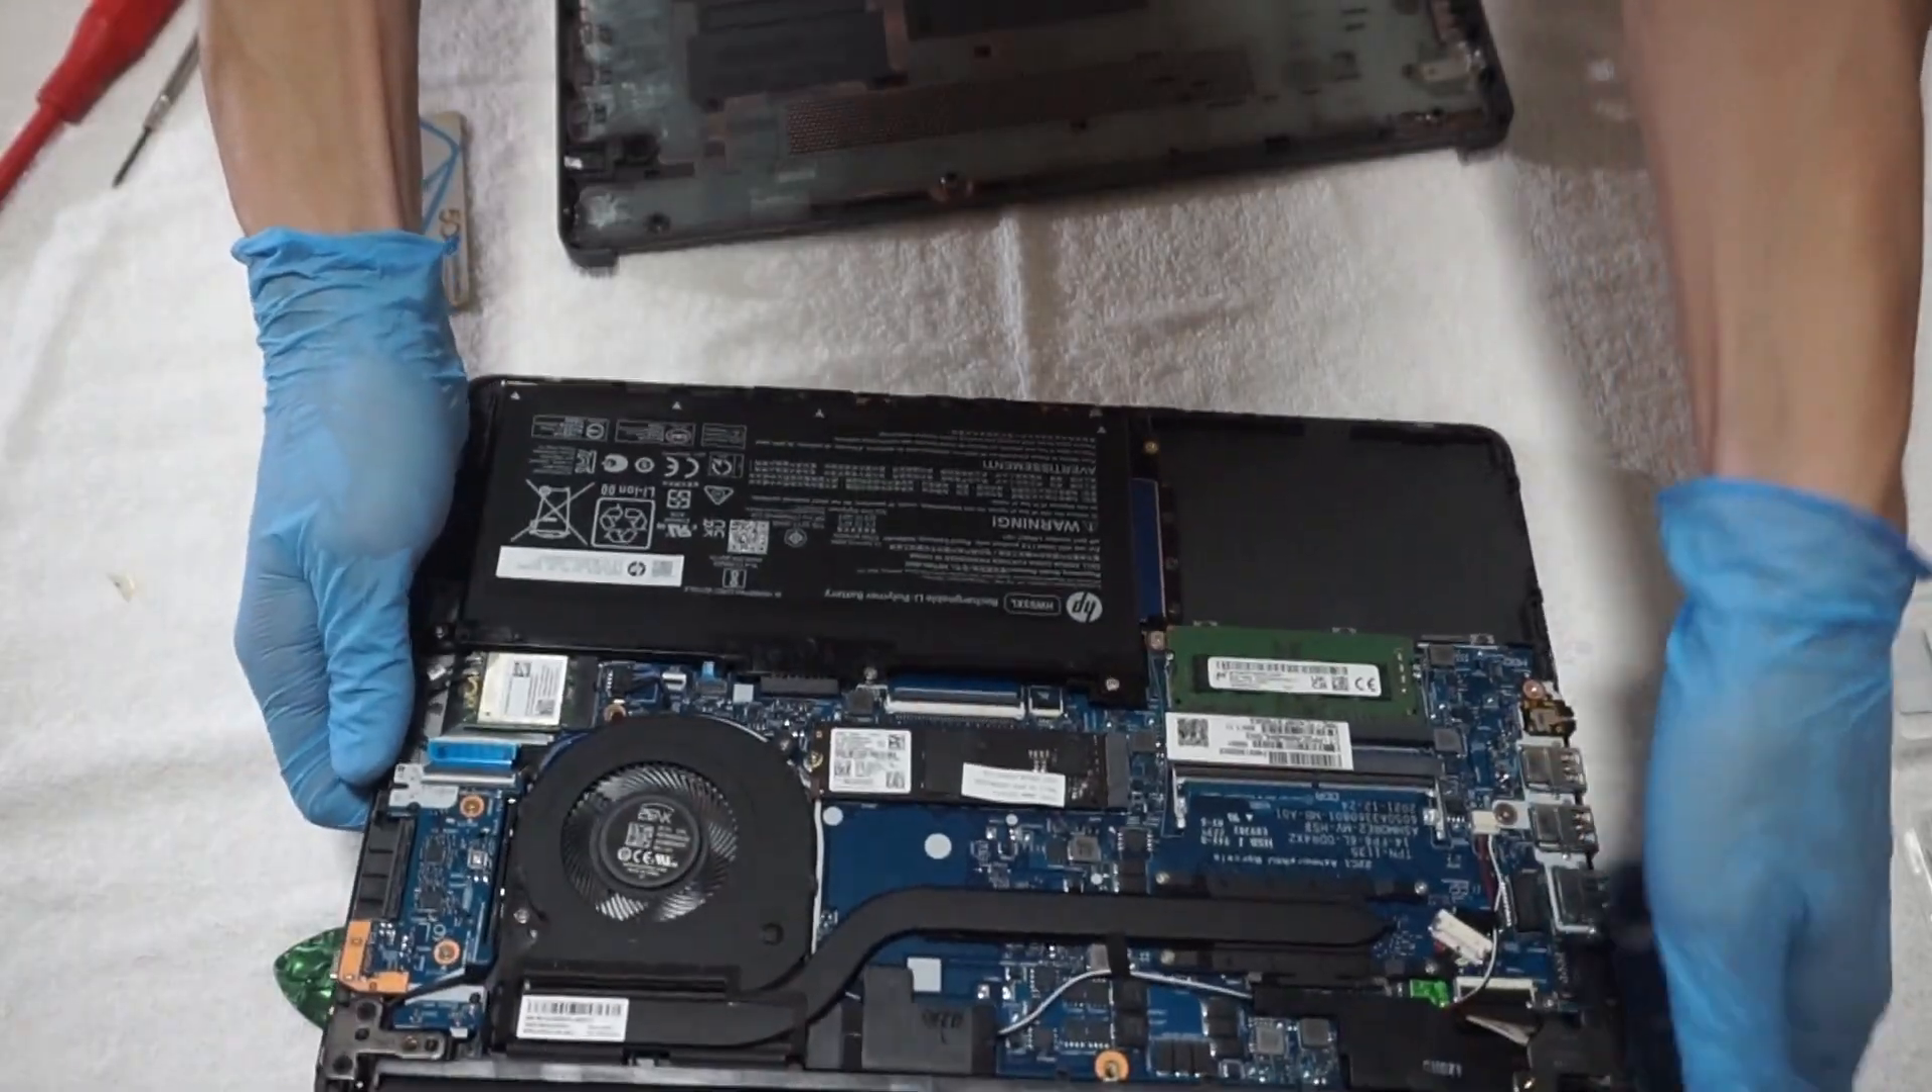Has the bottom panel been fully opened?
Yes.